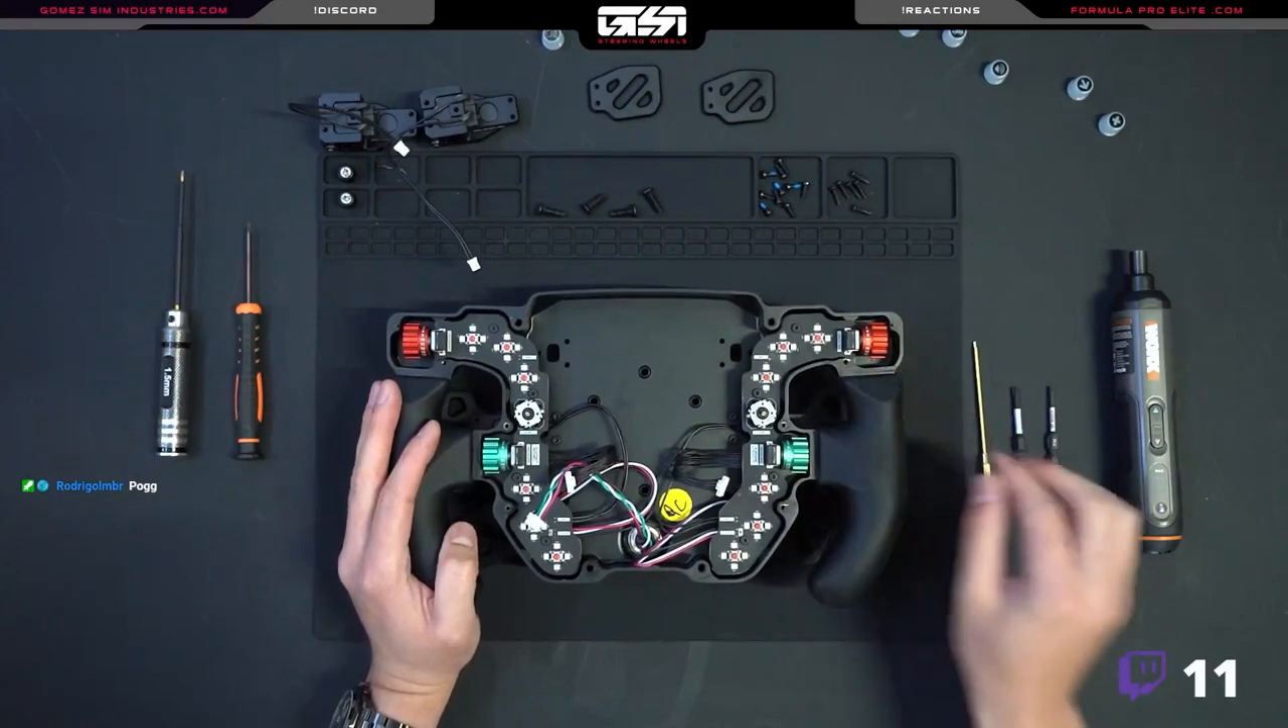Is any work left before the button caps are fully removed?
No.